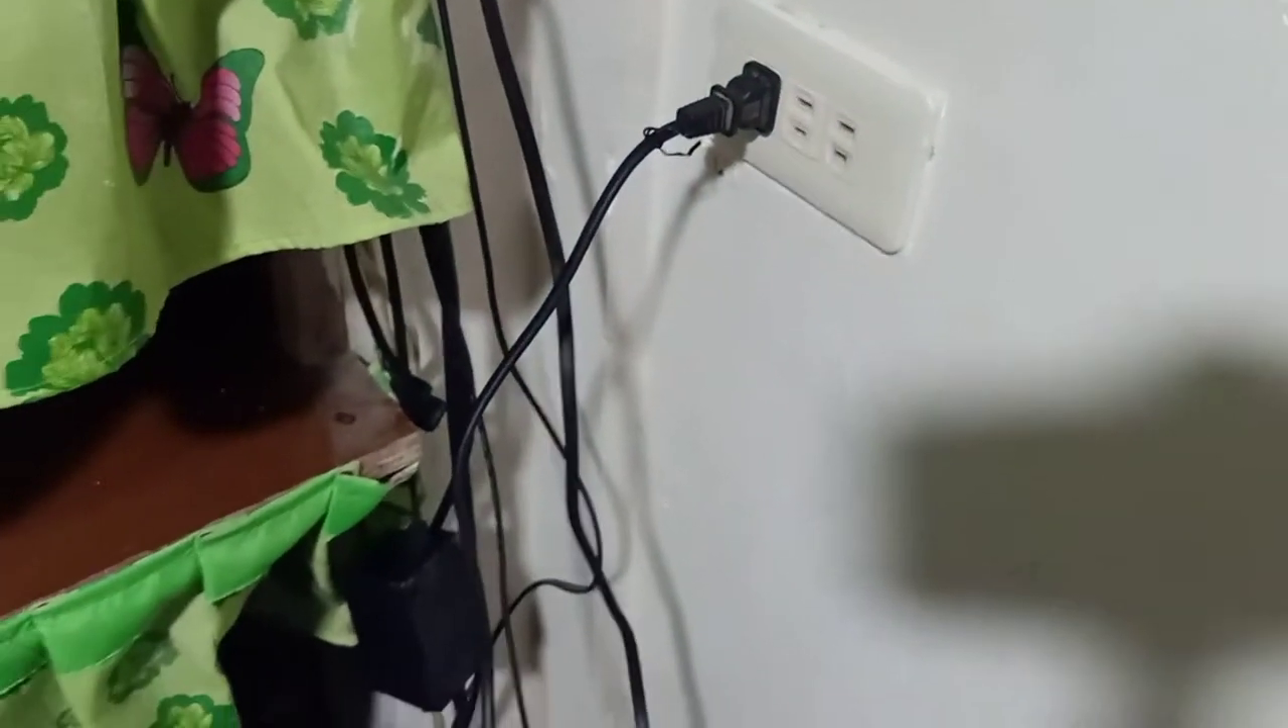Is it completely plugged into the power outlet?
Yes.